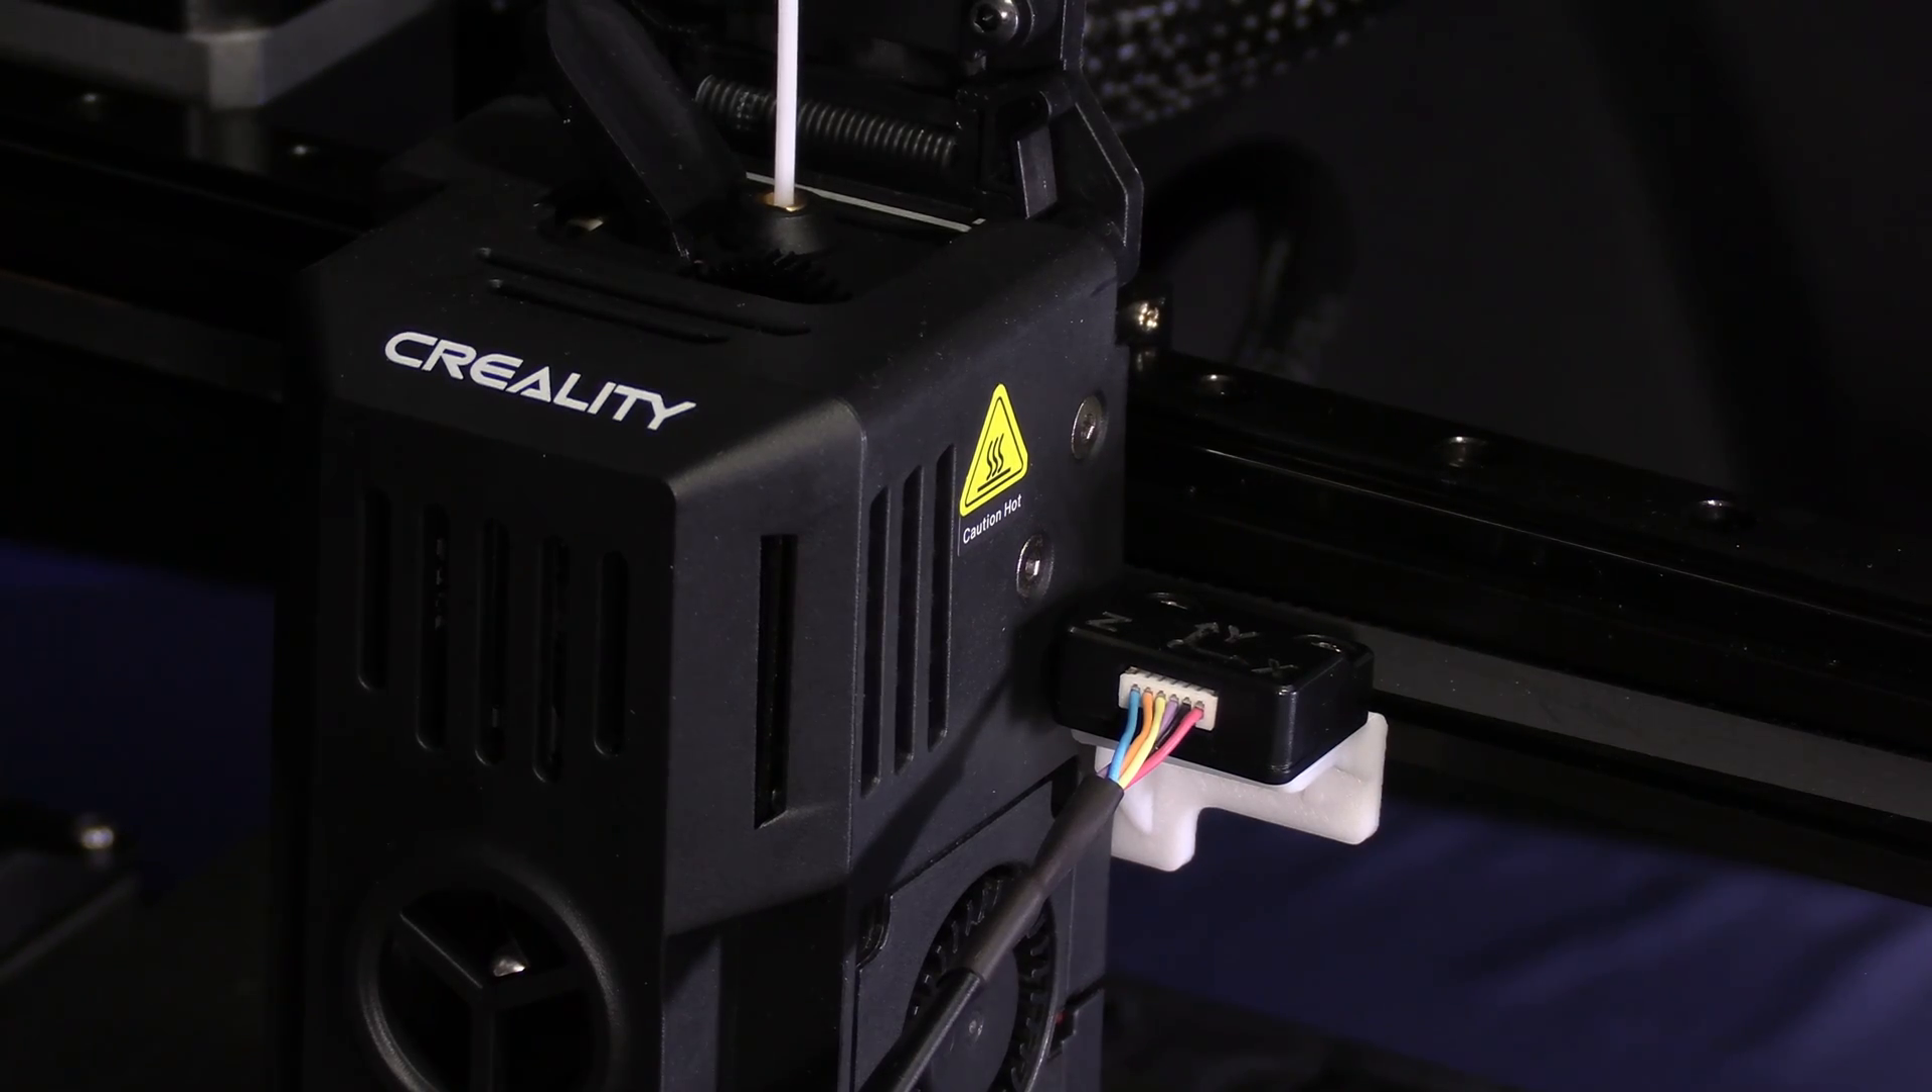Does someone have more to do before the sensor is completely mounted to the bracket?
No.